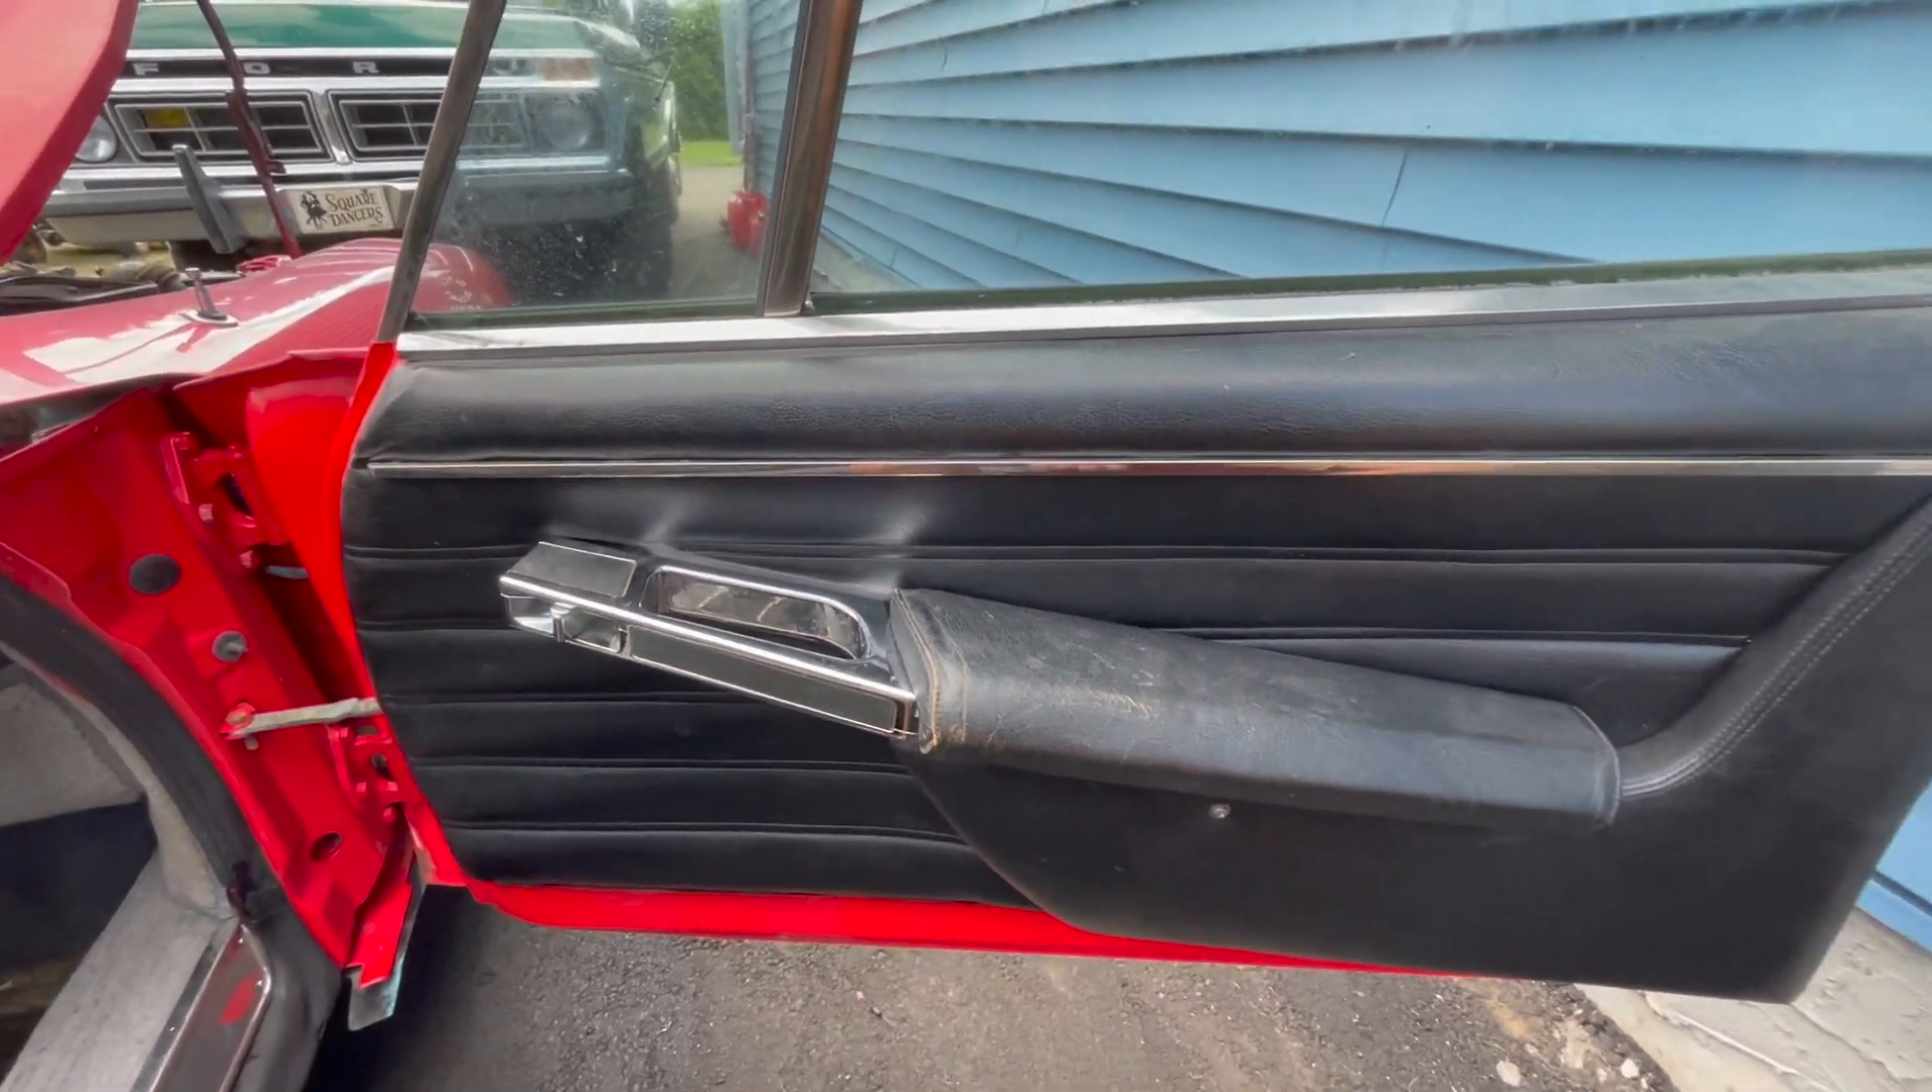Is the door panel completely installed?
Yes.